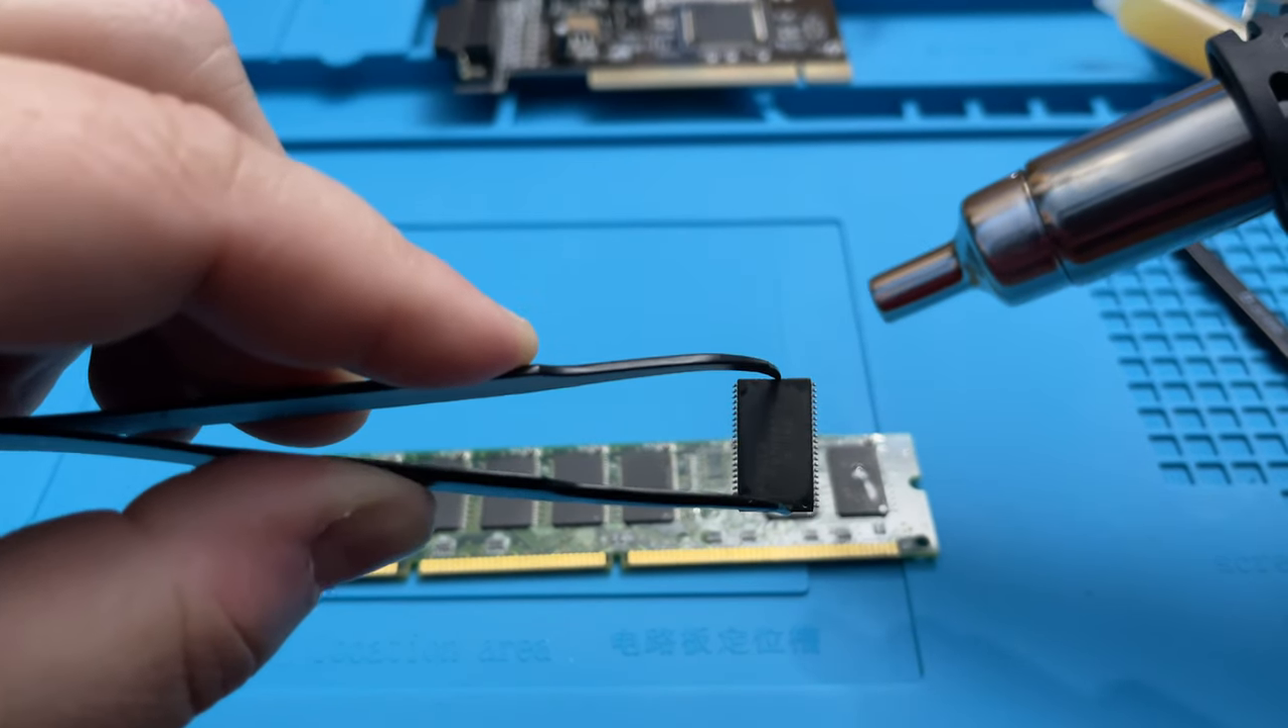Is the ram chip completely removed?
Yes.